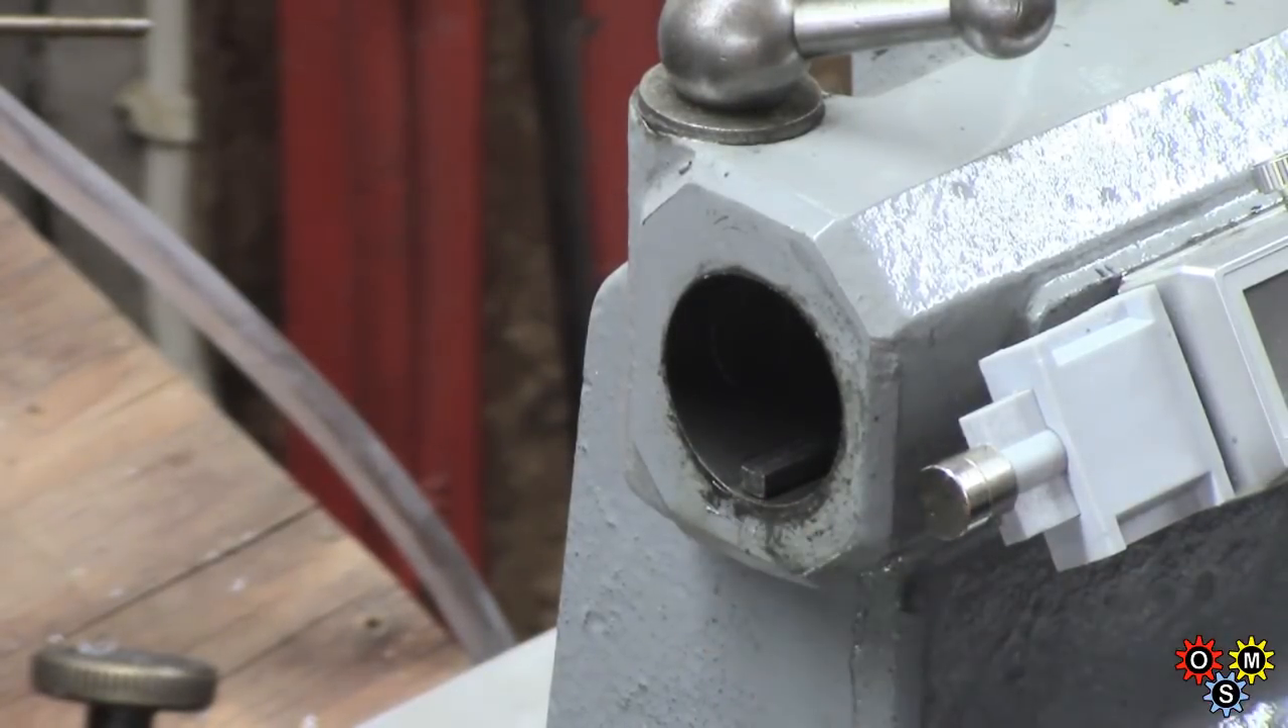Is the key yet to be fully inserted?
No.